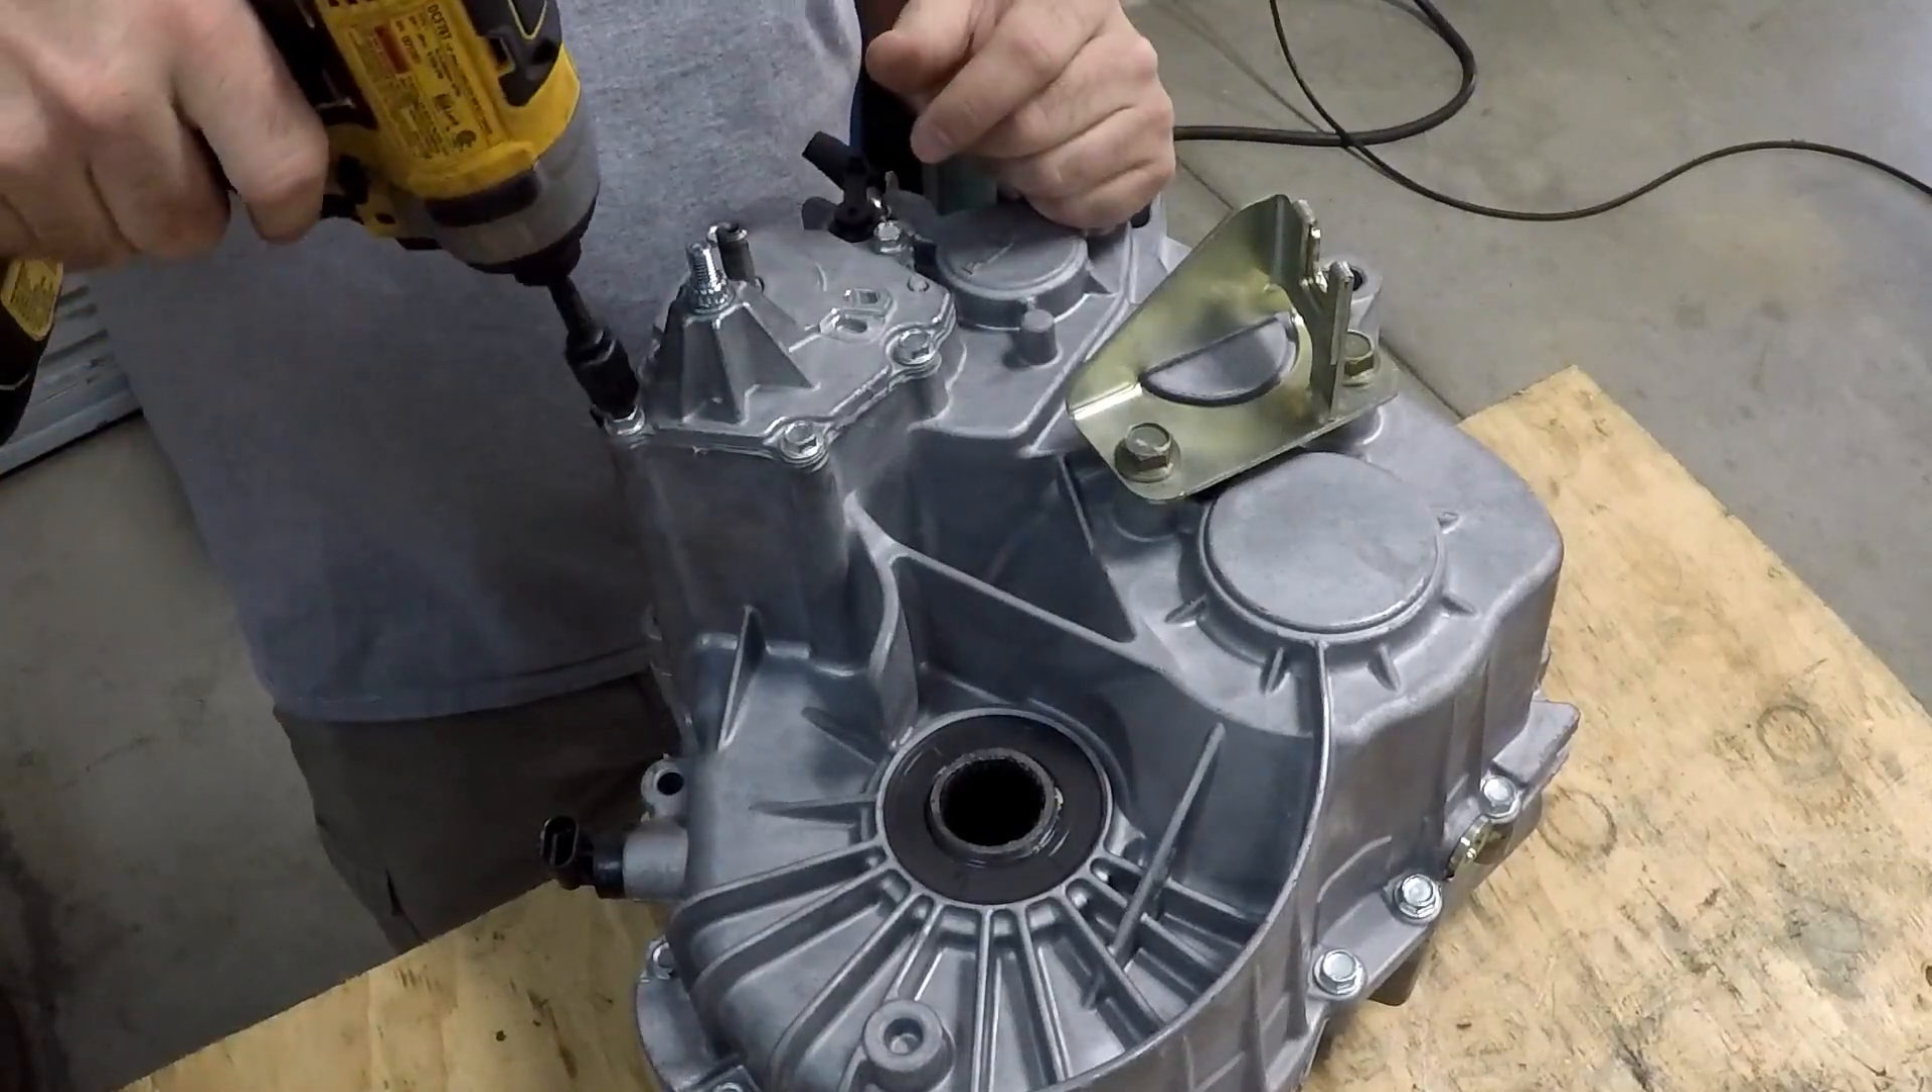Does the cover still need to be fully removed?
Yes.